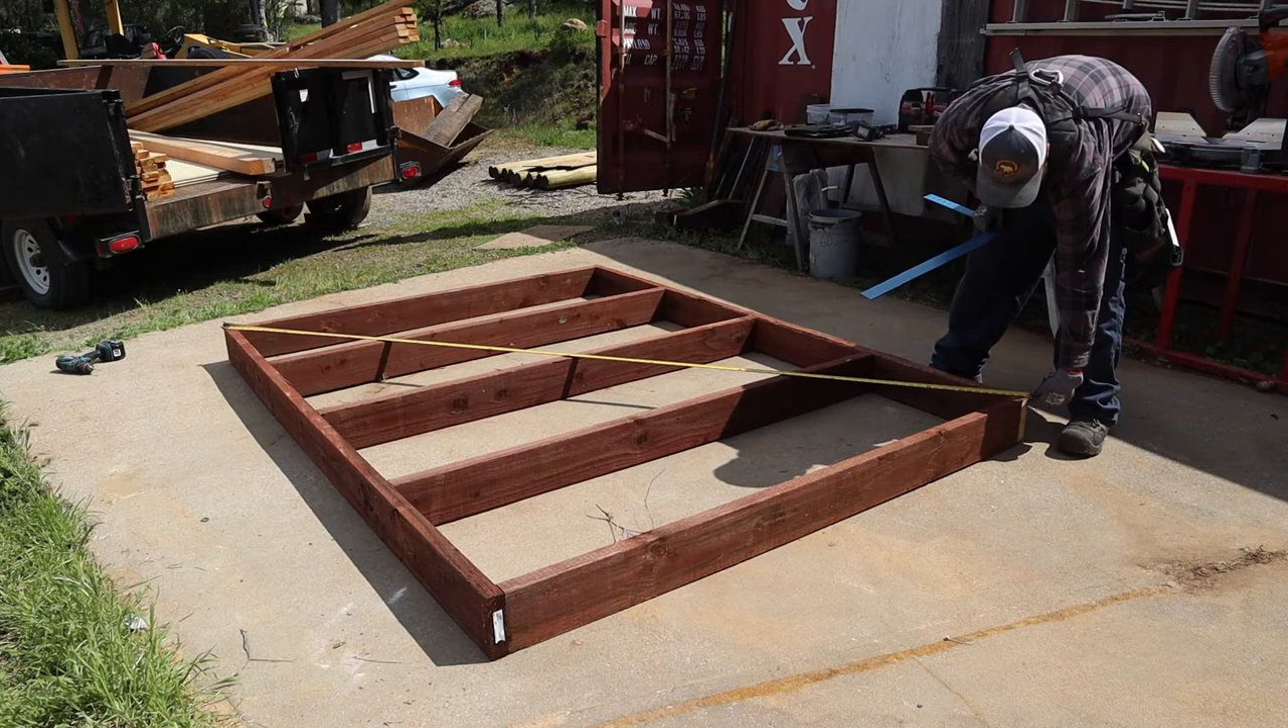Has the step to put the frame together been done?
Yes.